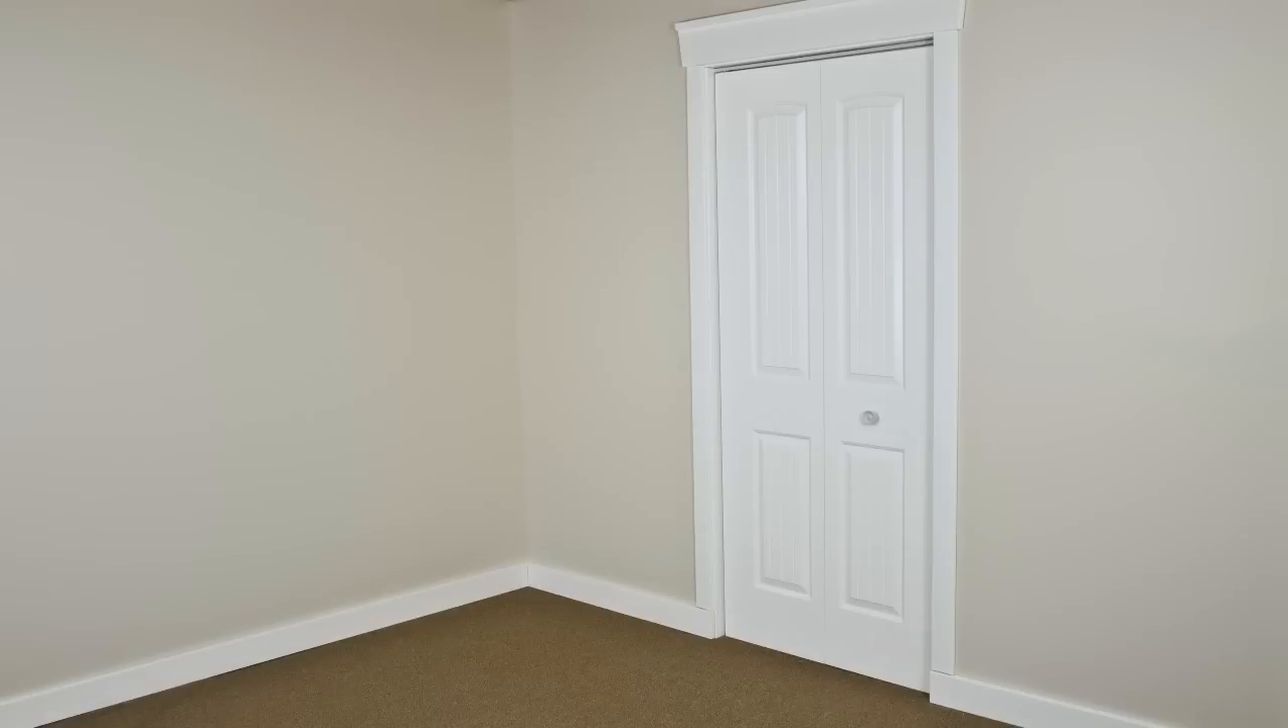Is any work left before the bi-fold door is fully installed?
No.